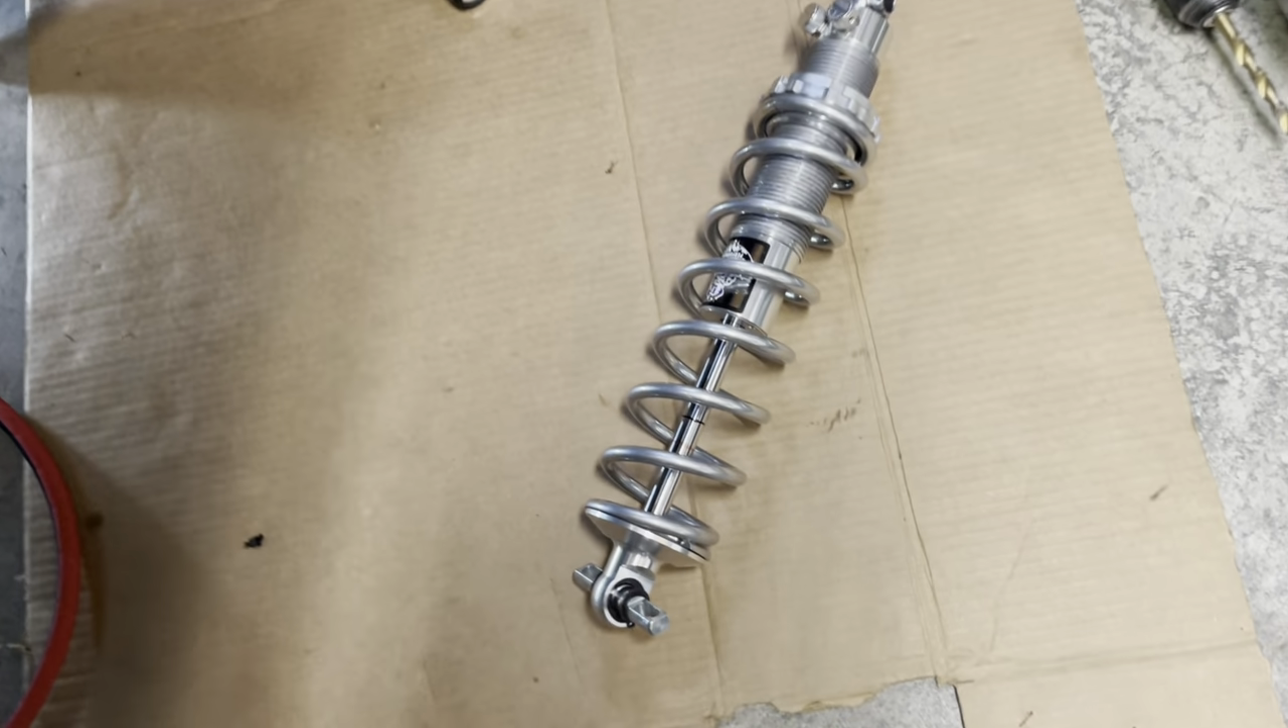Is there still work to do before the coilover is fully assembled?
No.